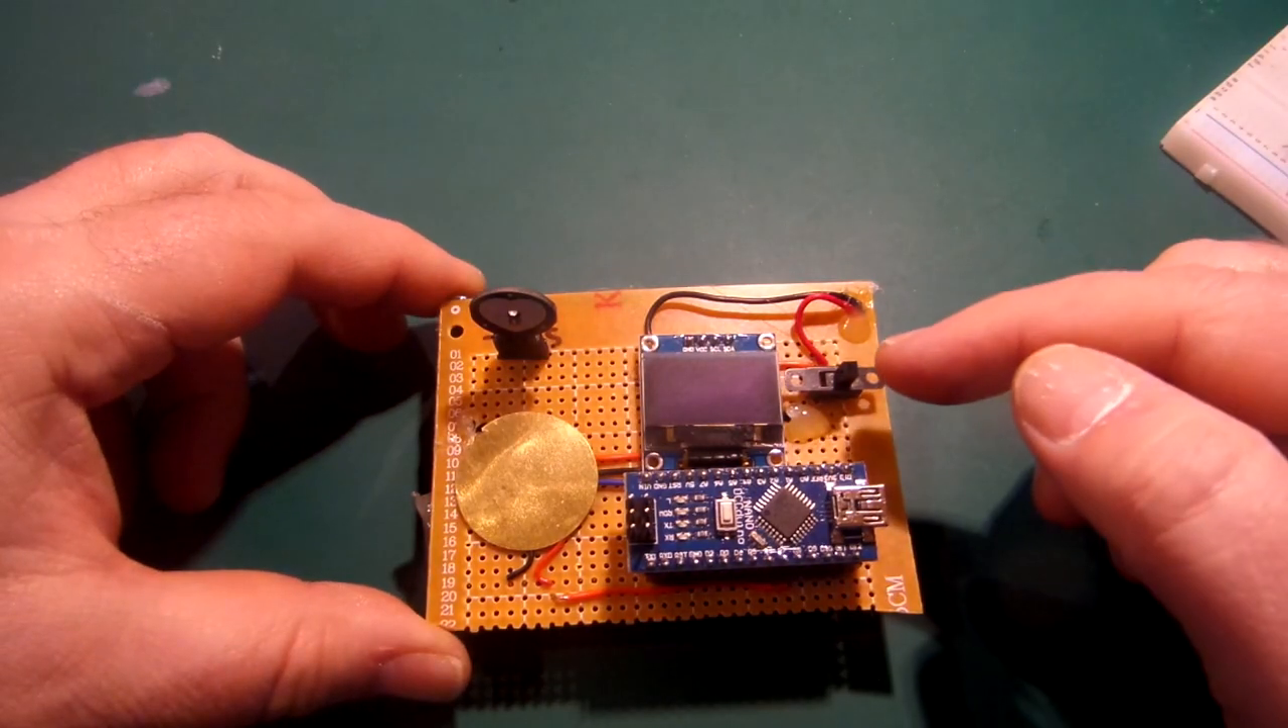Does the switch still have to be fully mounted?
No.